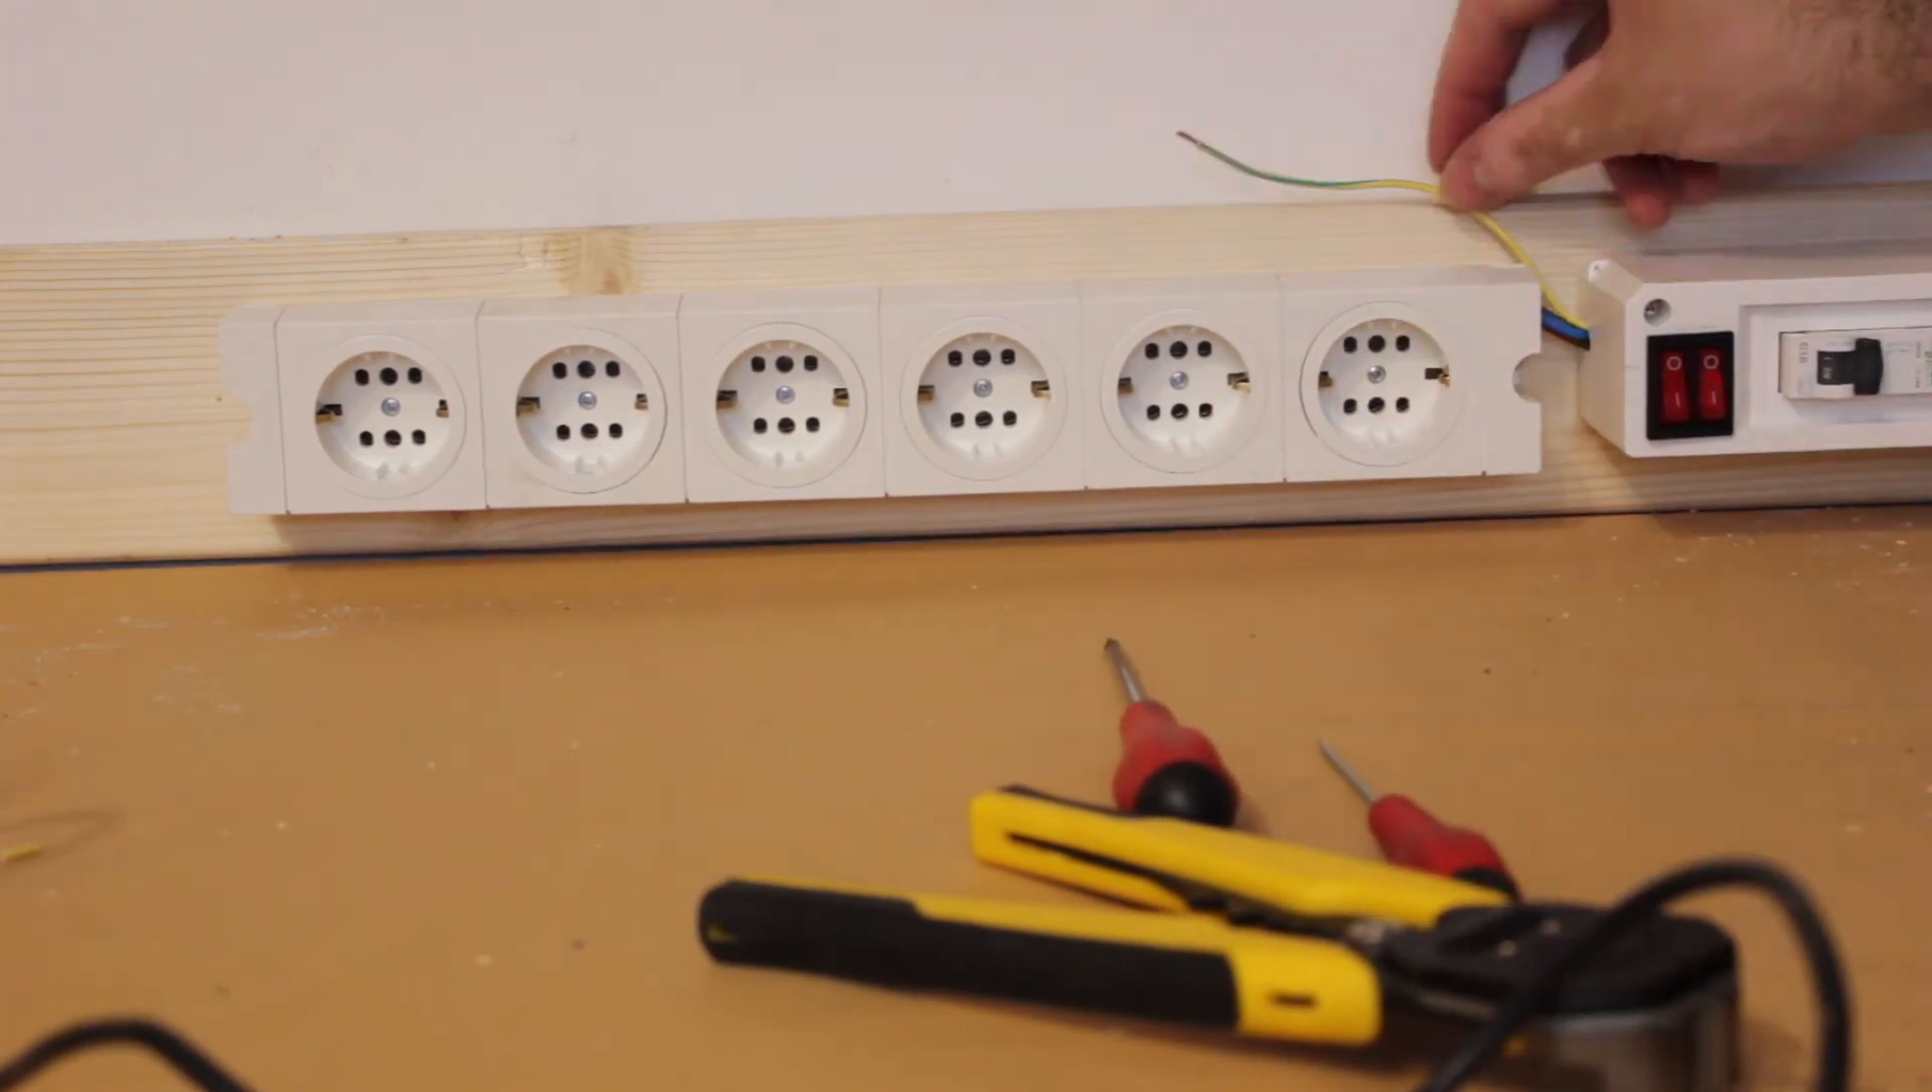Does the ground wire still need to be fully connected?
Yes.